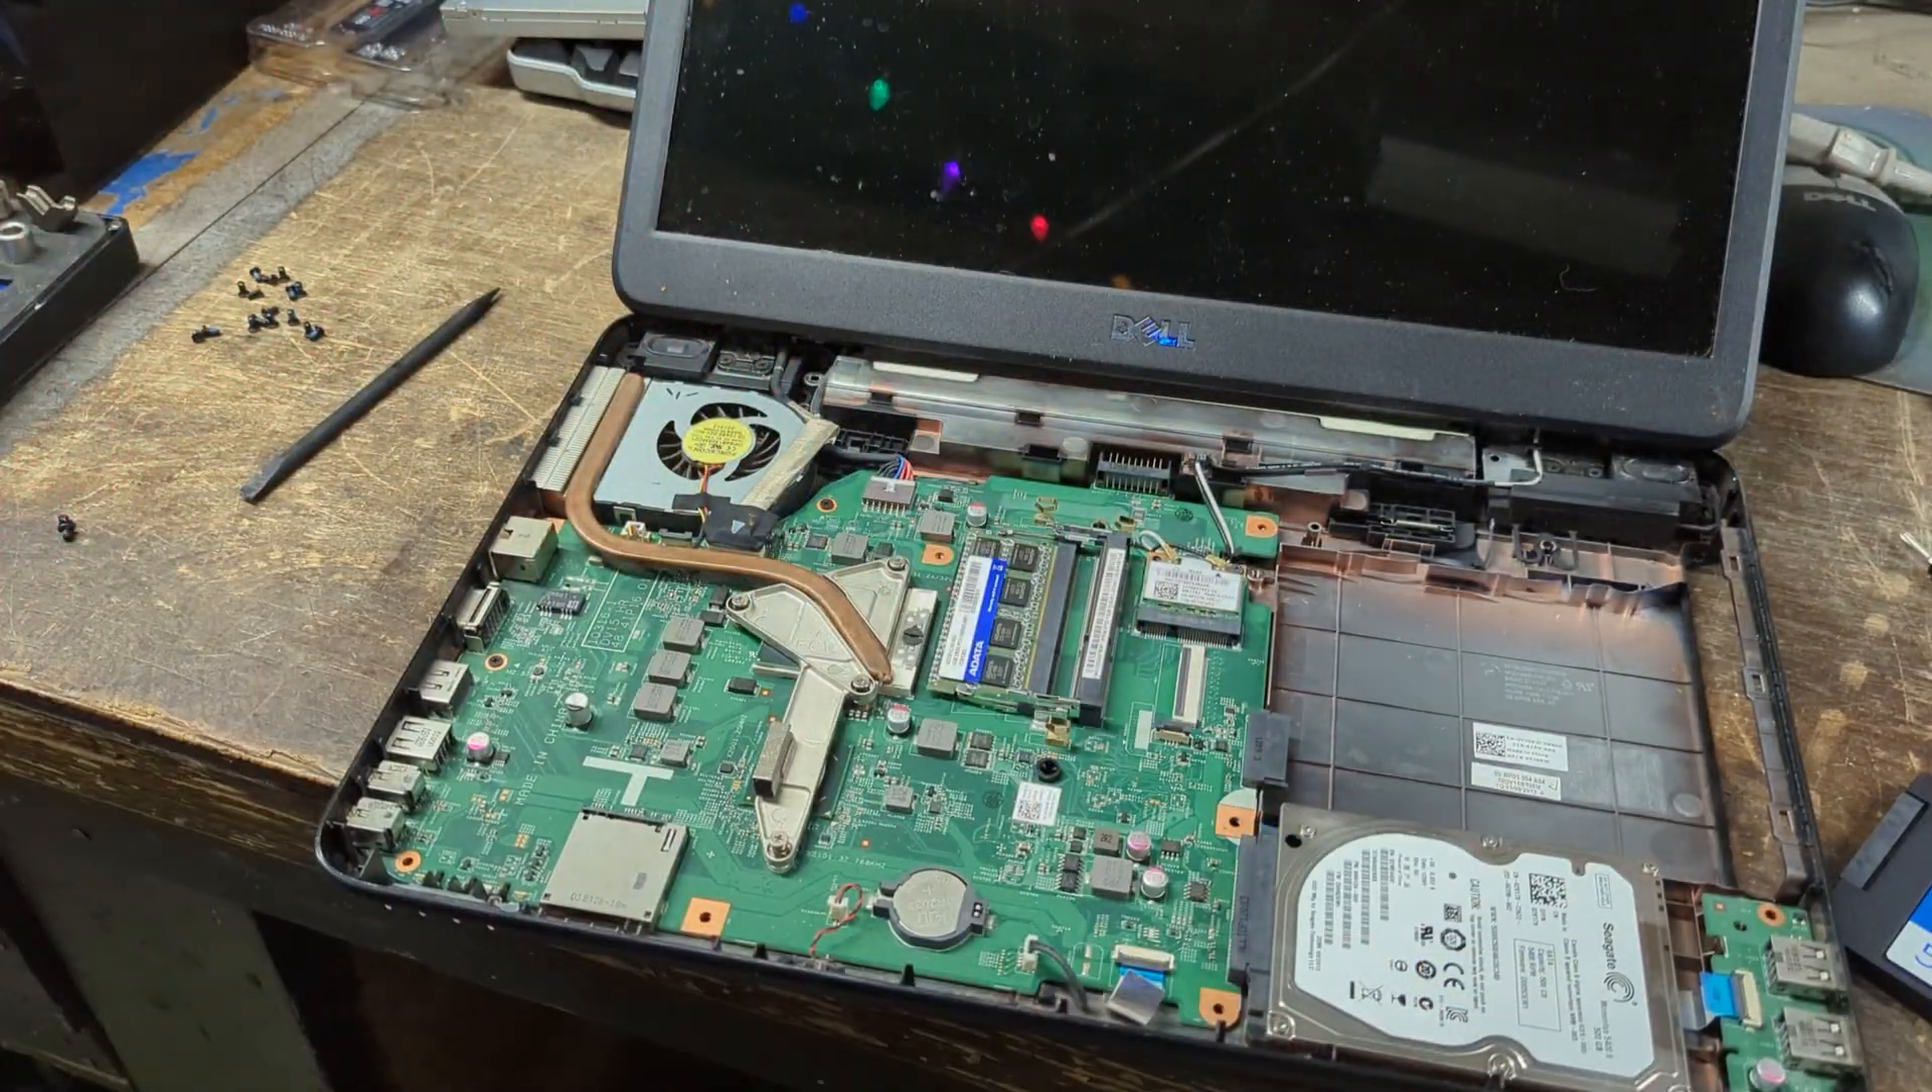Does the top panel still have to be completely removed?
No.